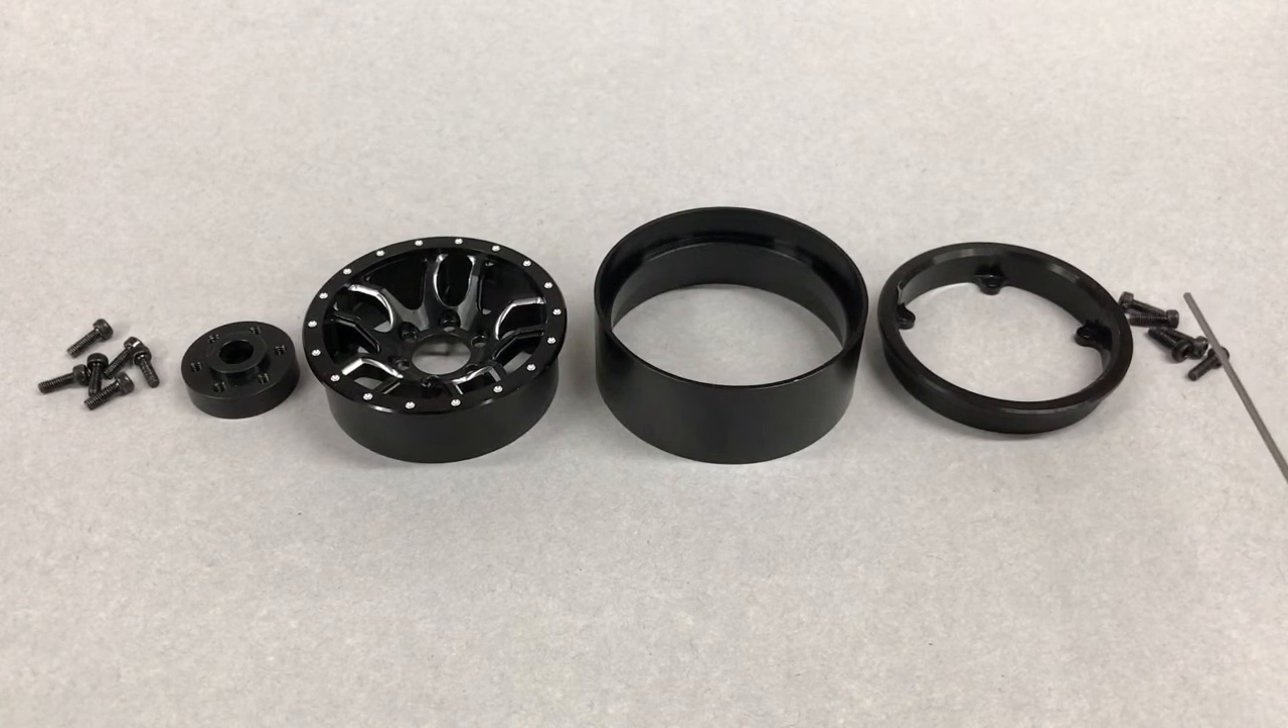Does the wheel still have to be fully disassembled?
No.